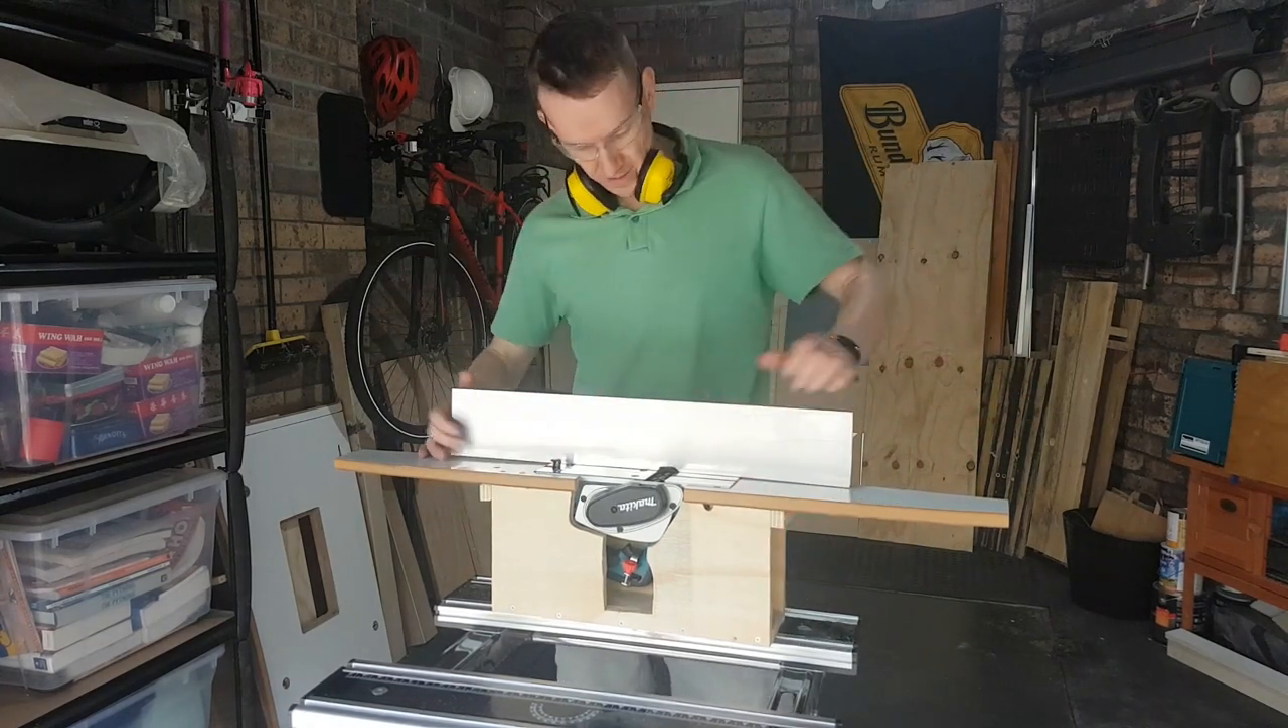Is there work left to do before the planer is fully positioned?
No.